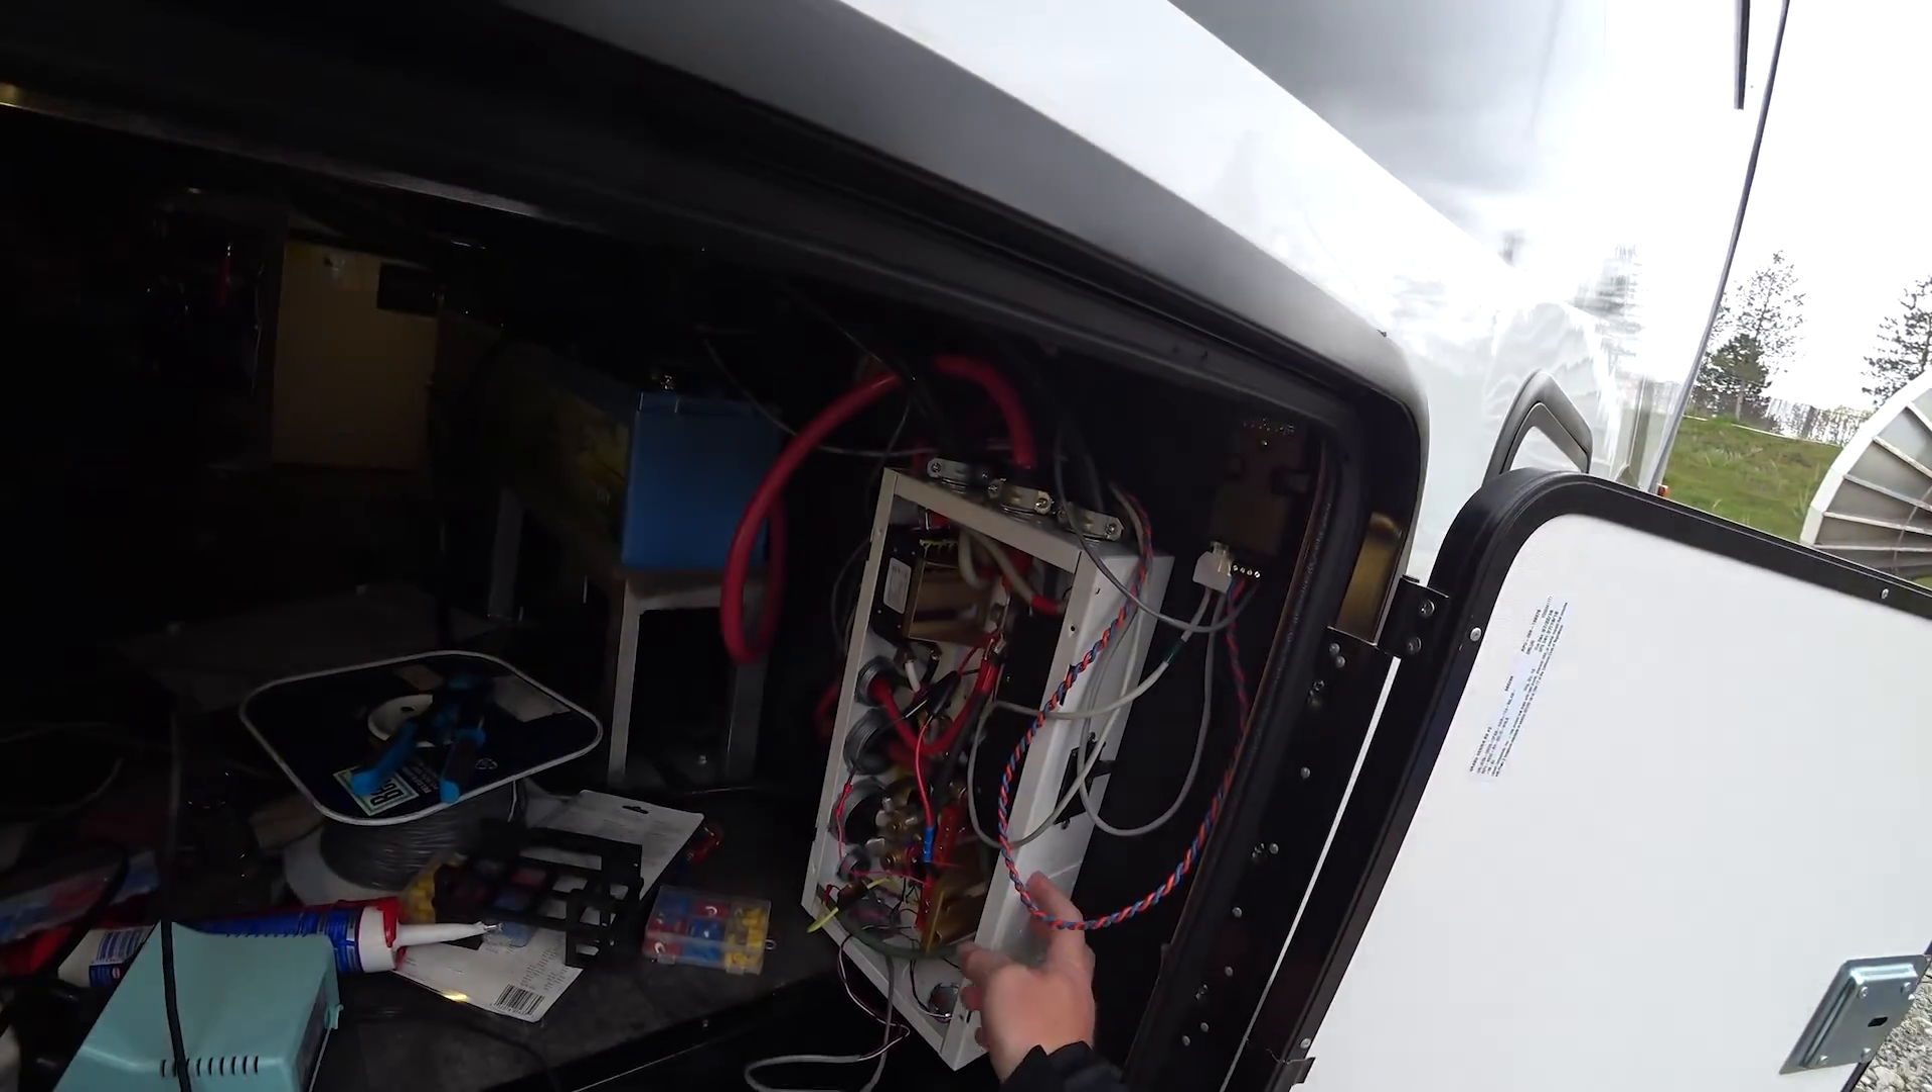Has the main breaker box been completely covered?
No.